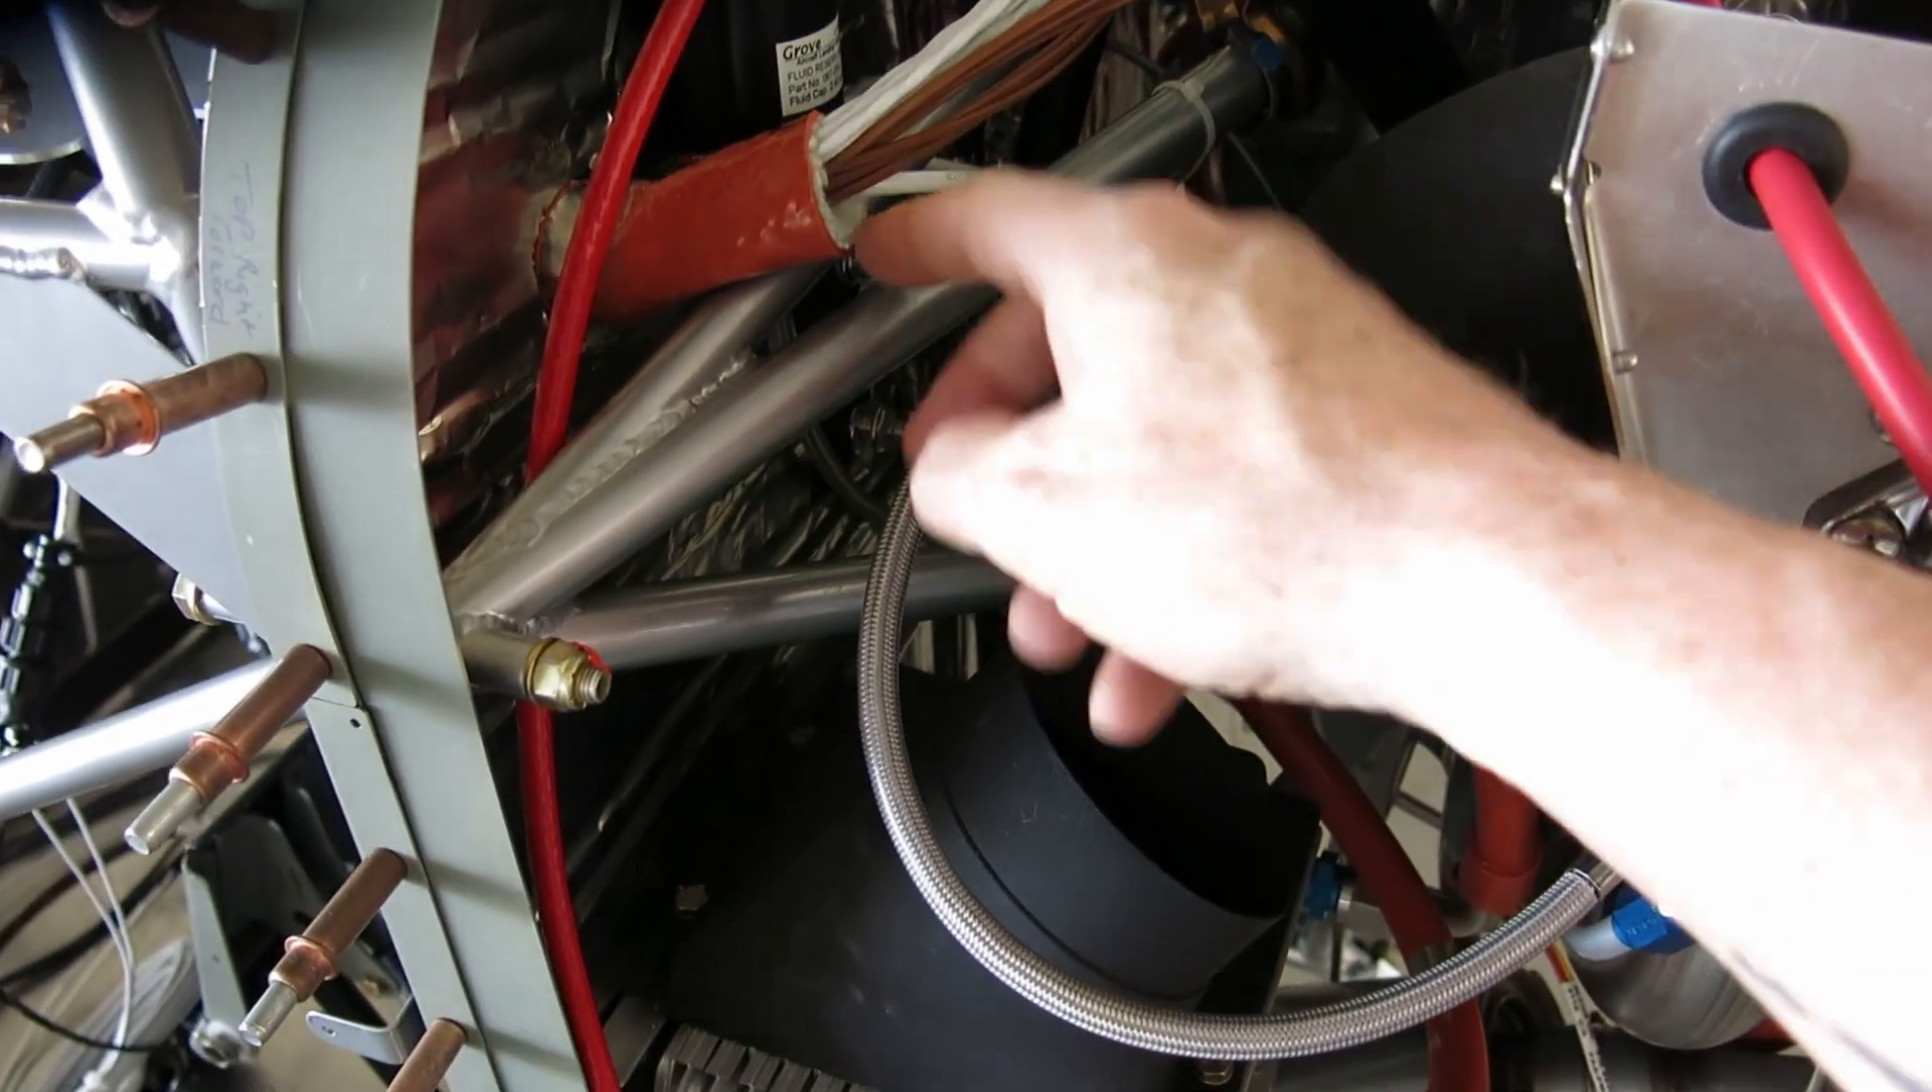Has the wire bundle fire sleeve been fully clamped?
No.